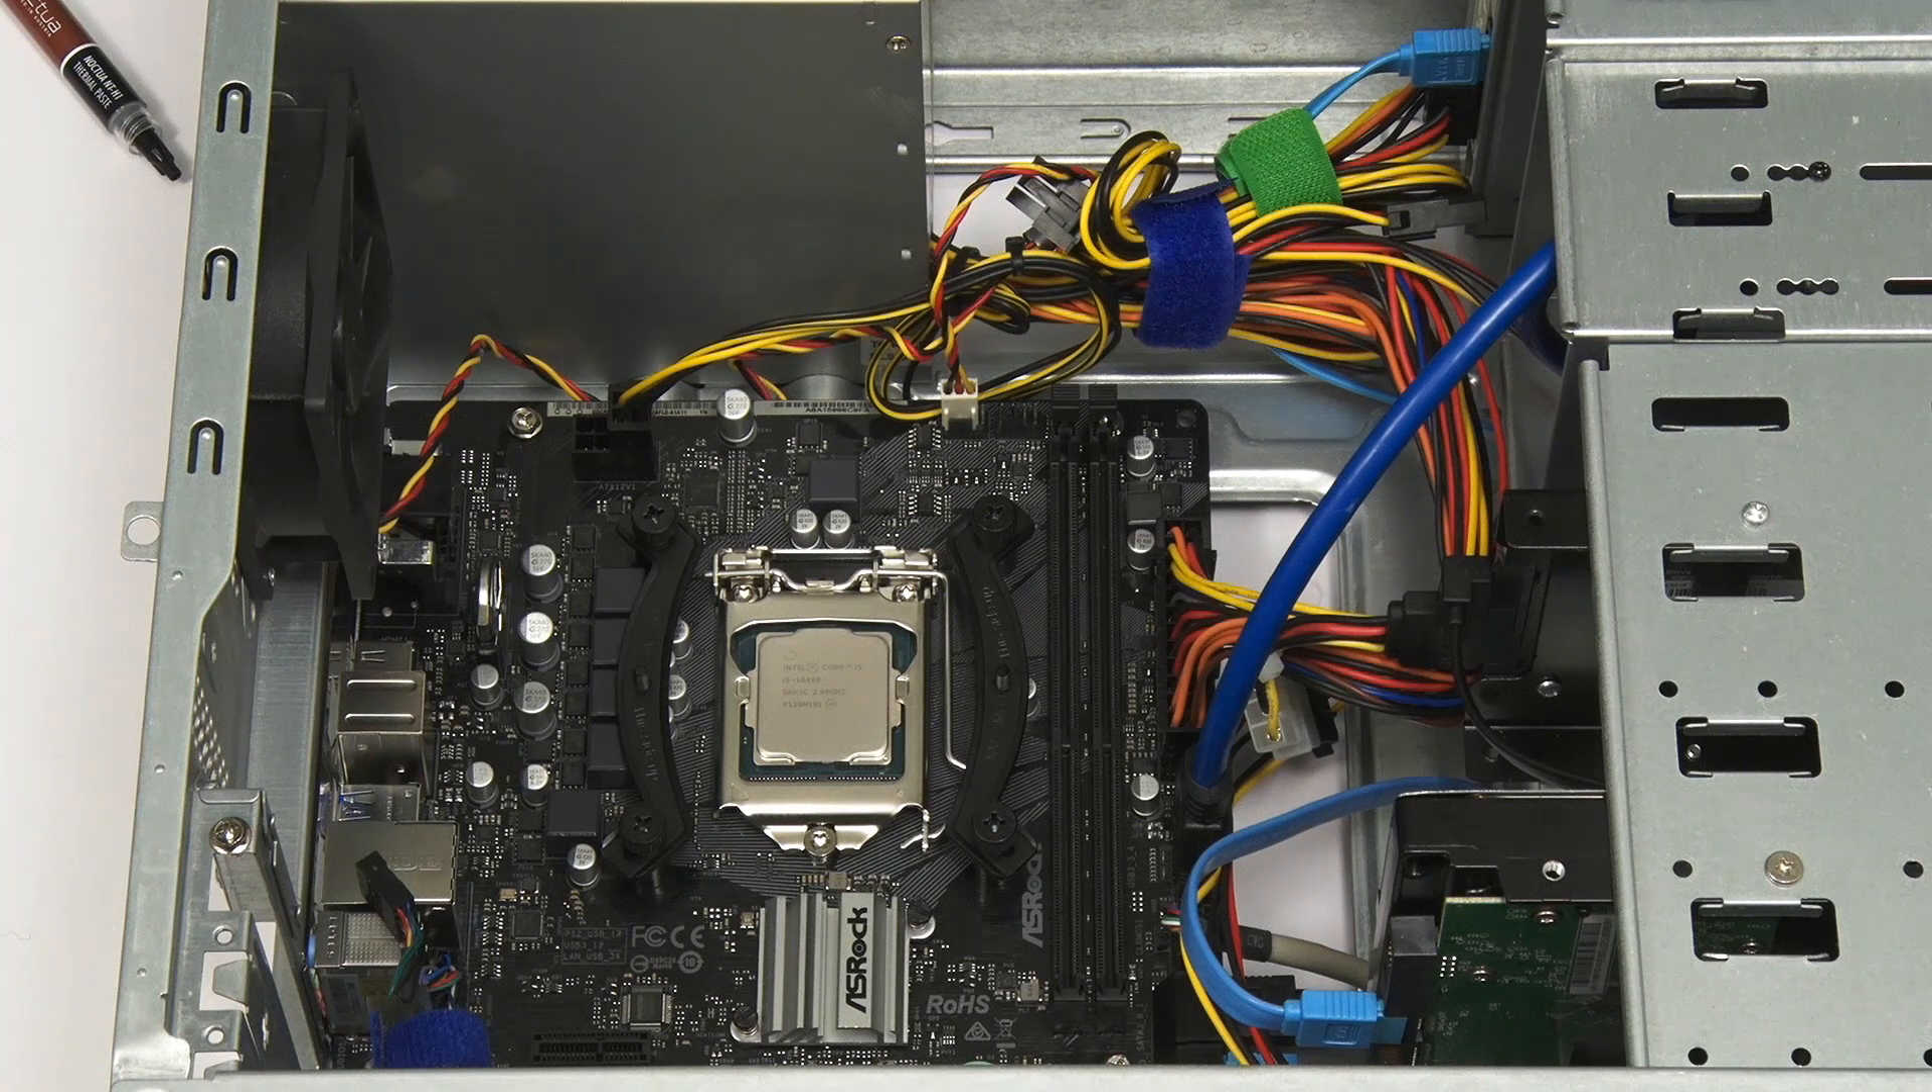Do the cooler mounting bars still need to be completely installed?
No.